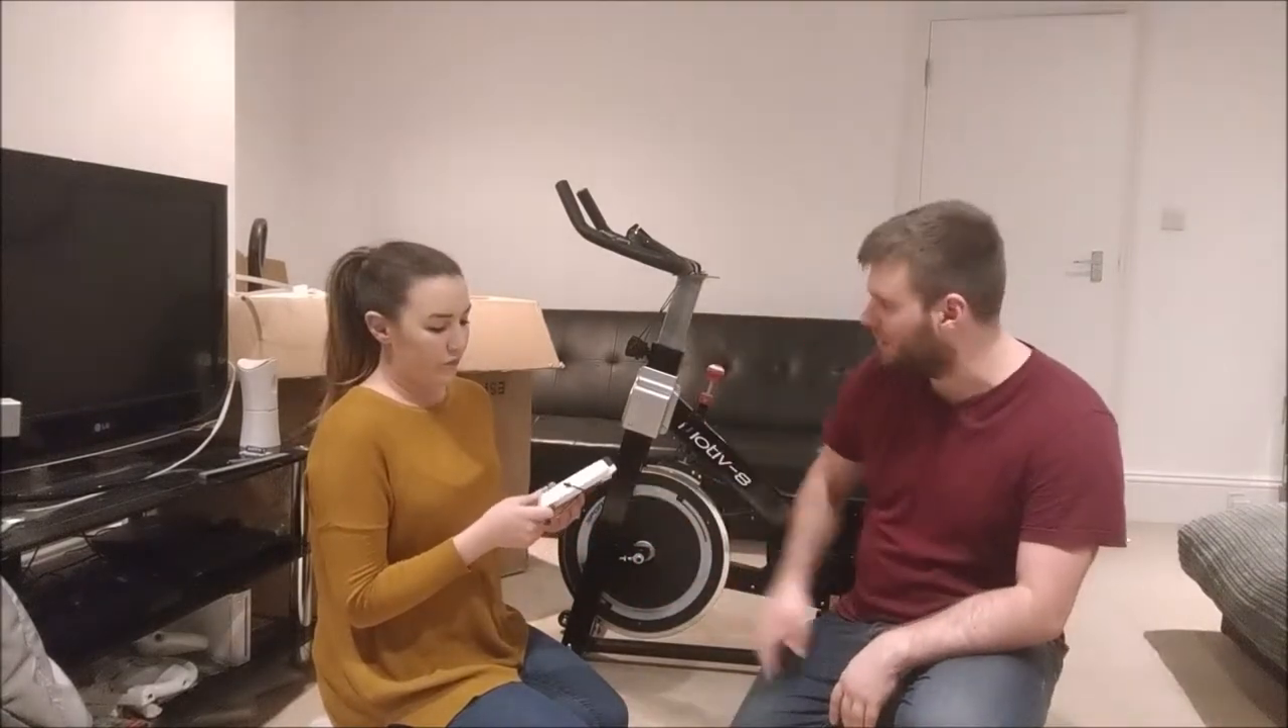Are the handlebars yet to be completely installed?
No.